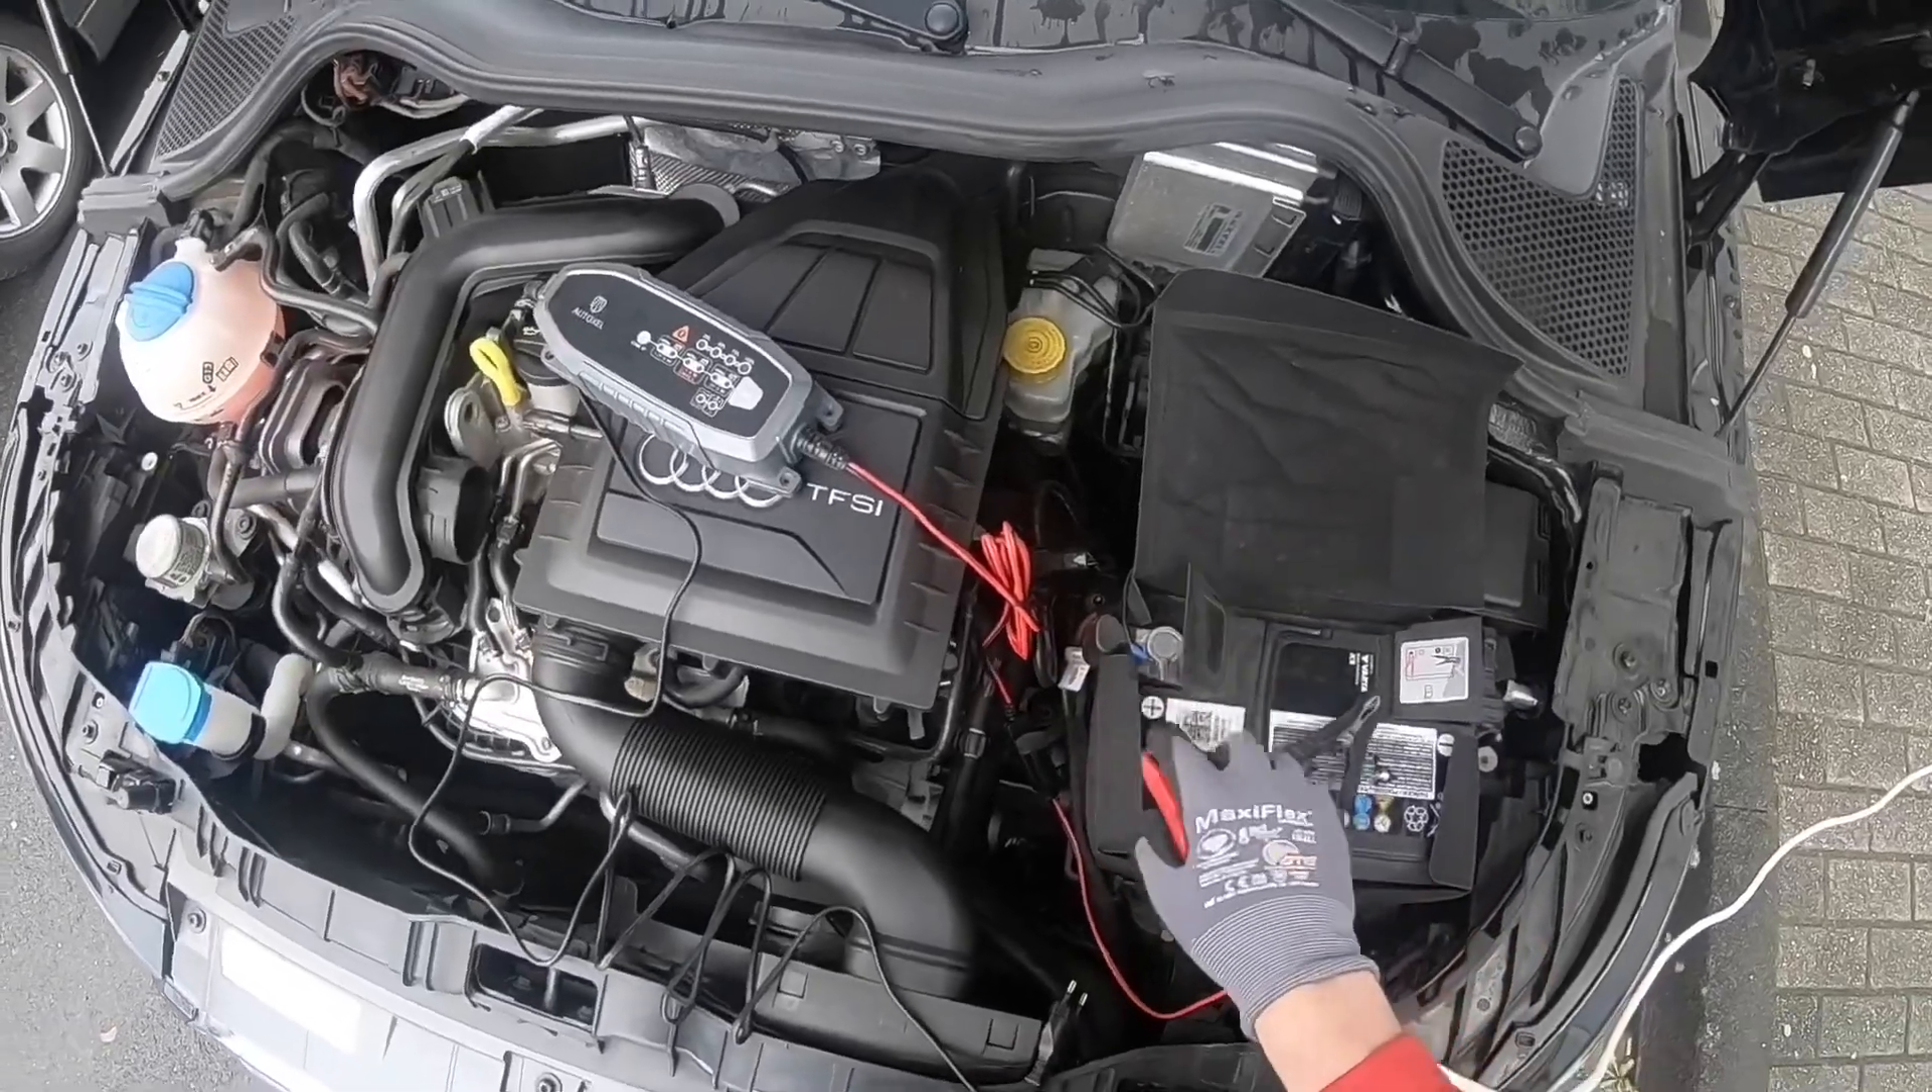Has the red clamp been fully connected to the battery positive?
No.